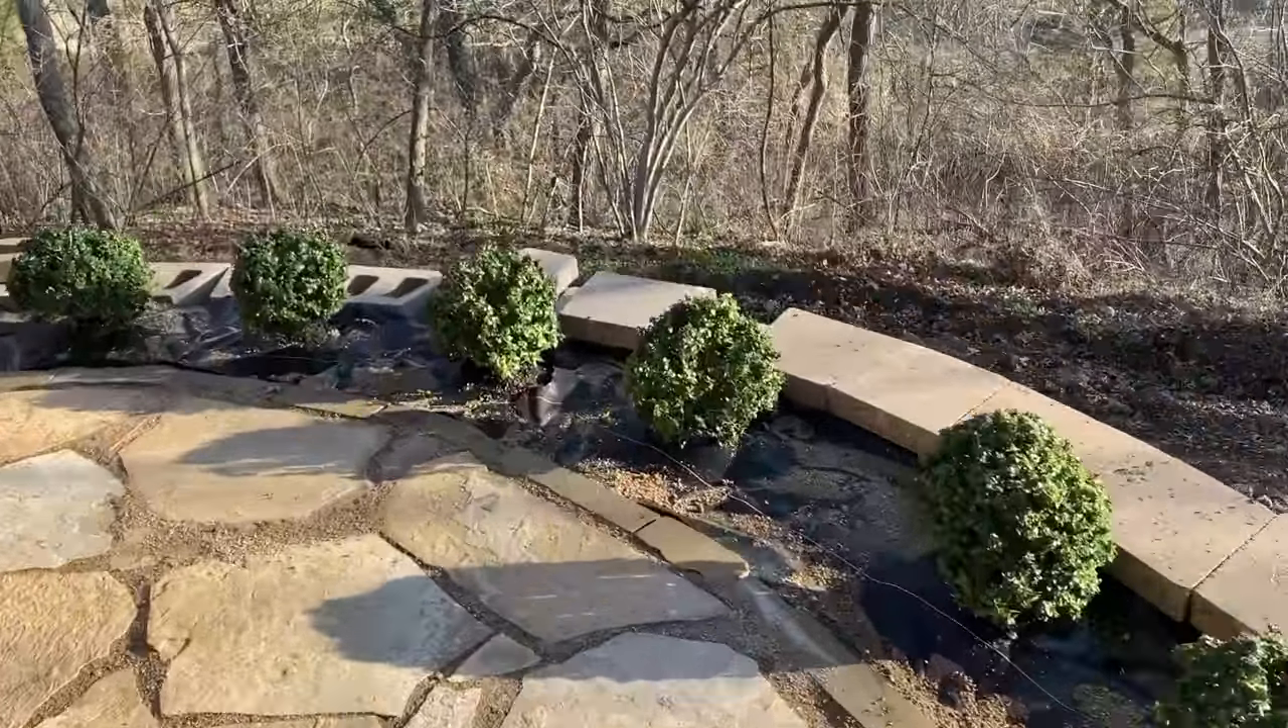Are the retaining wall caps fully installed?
No.